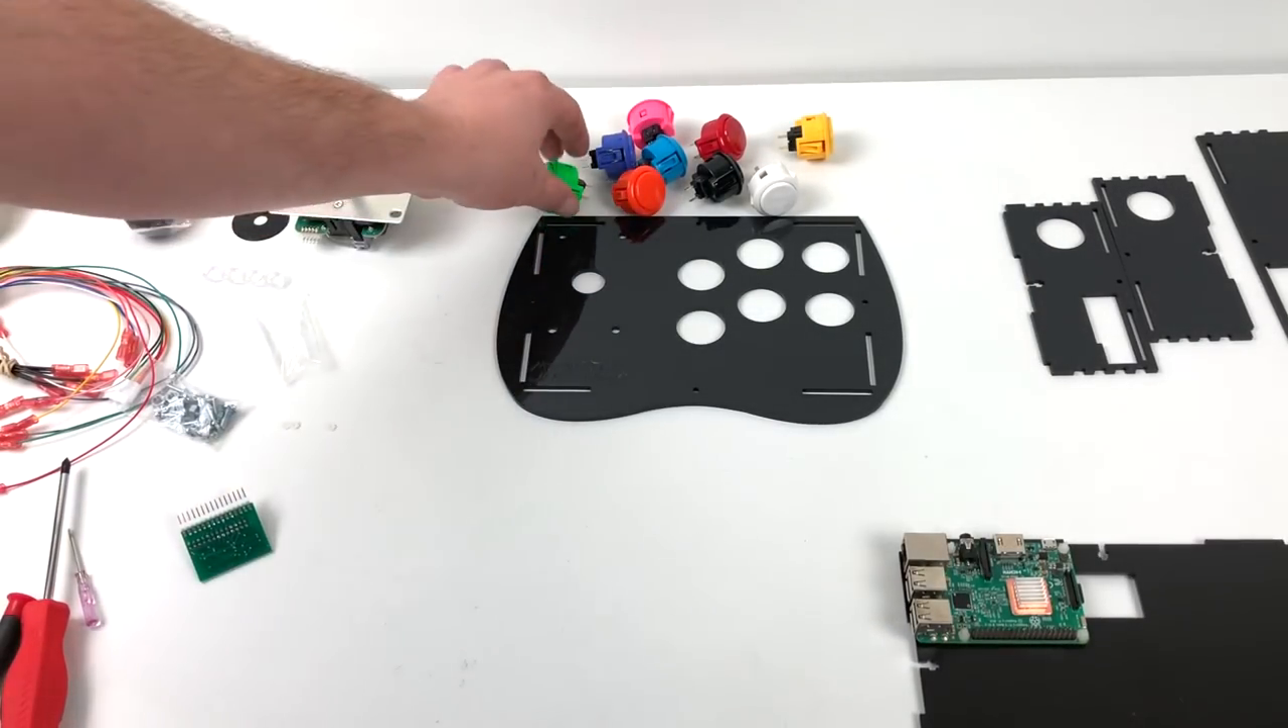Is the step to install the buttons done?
No.